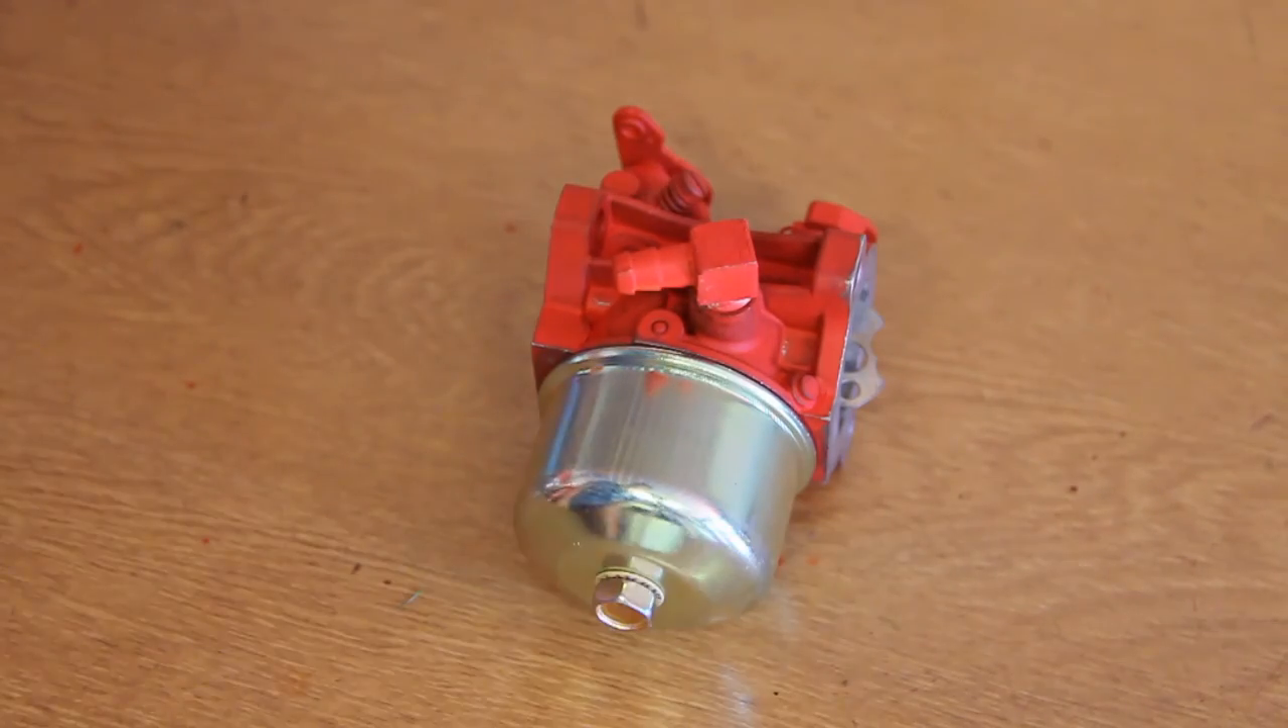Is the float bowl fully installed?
Yes.